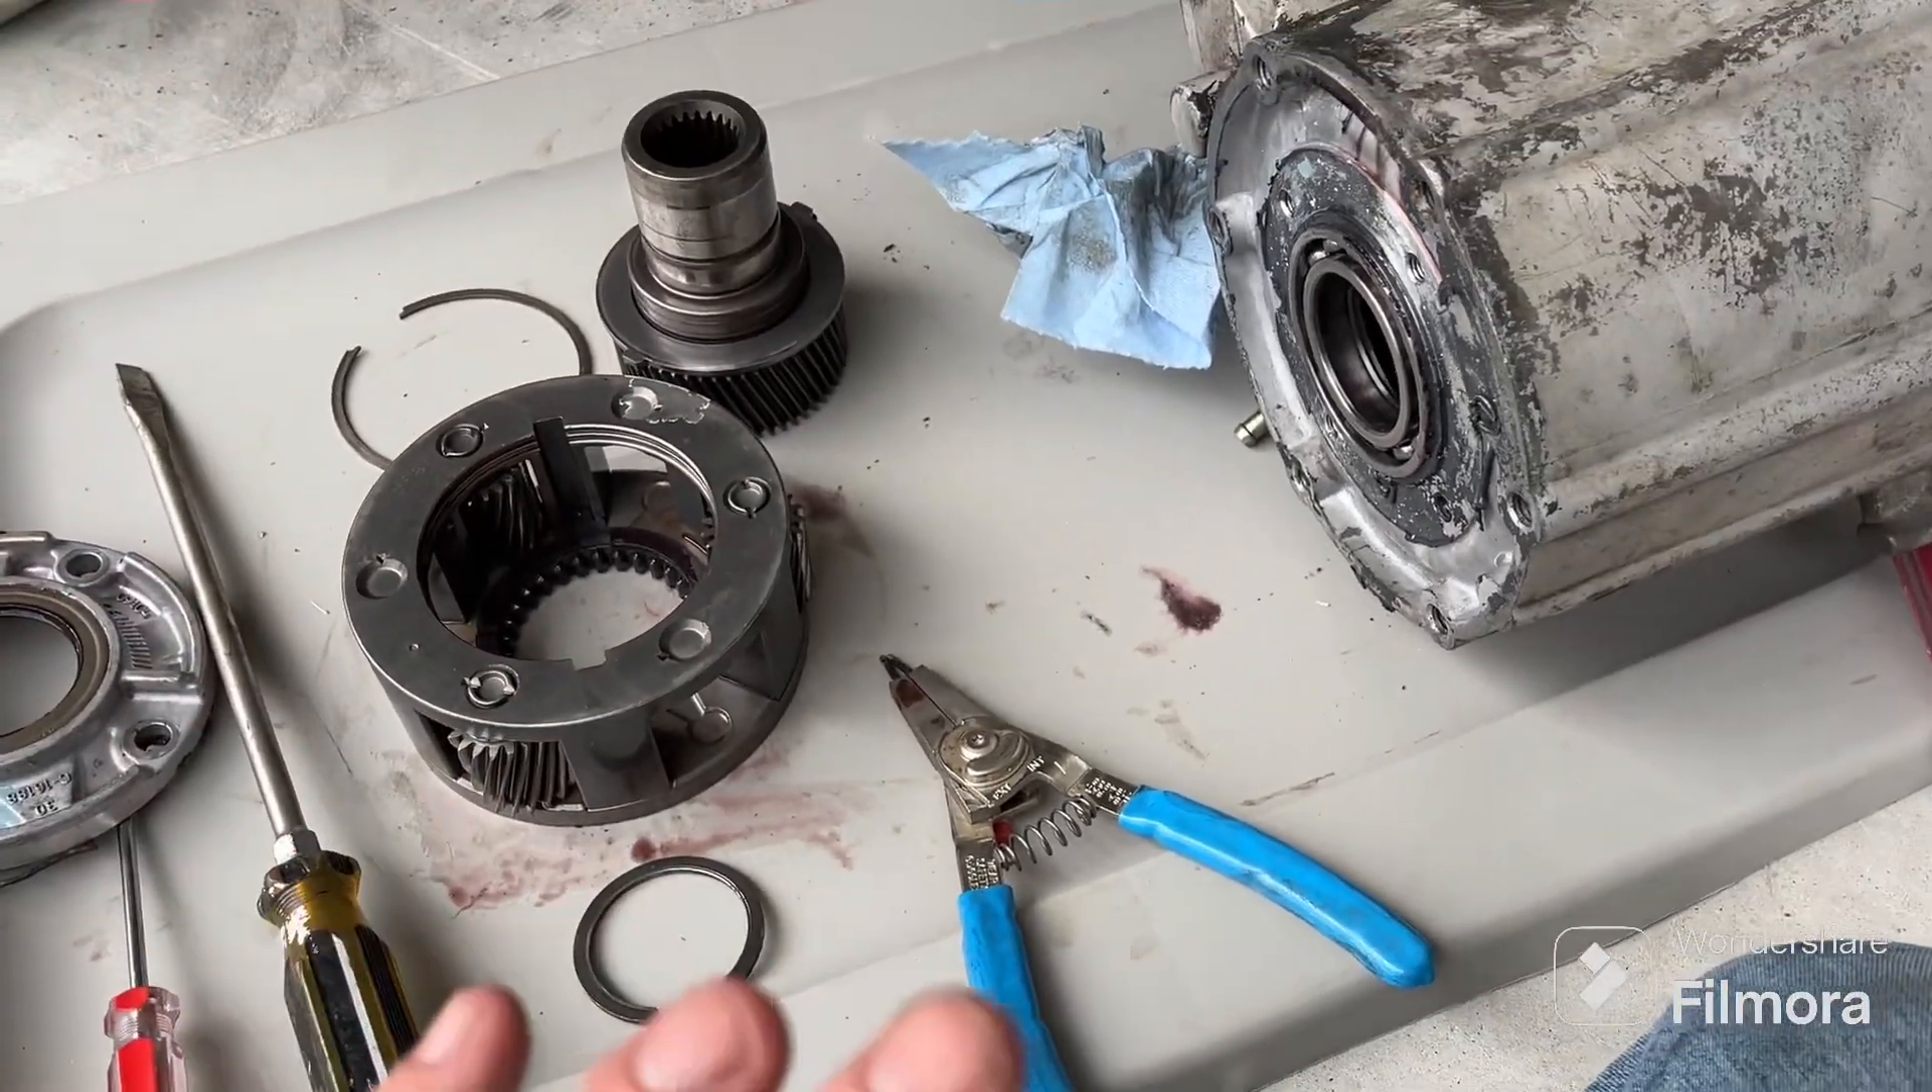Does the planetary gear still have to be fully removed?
No.